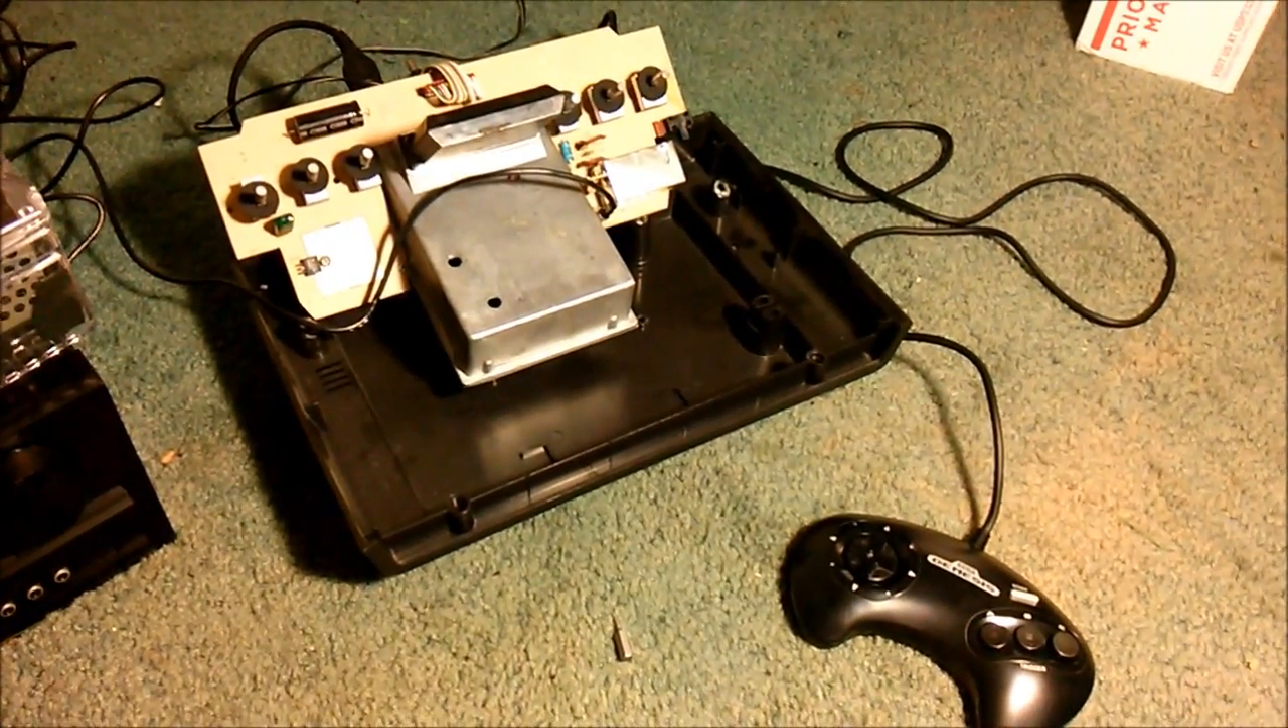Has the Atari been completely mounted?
No.